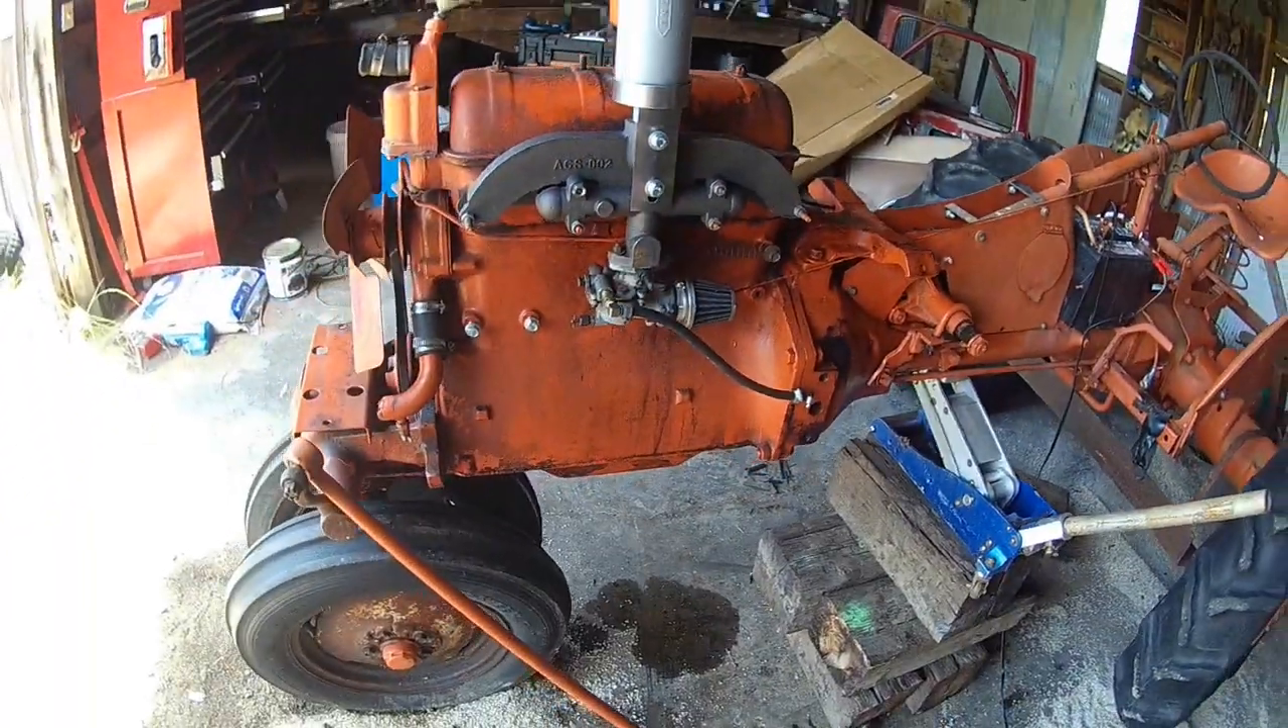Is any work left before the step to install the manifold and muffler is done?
No.